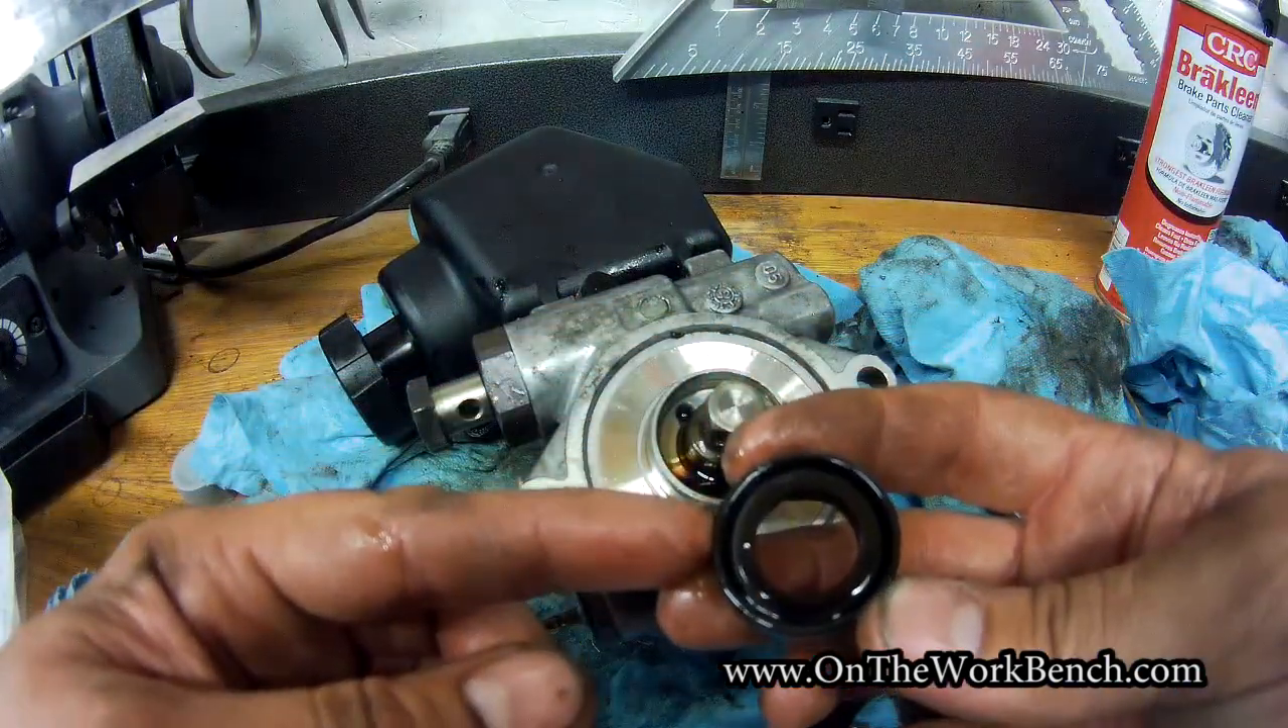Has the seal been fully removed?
Yes.